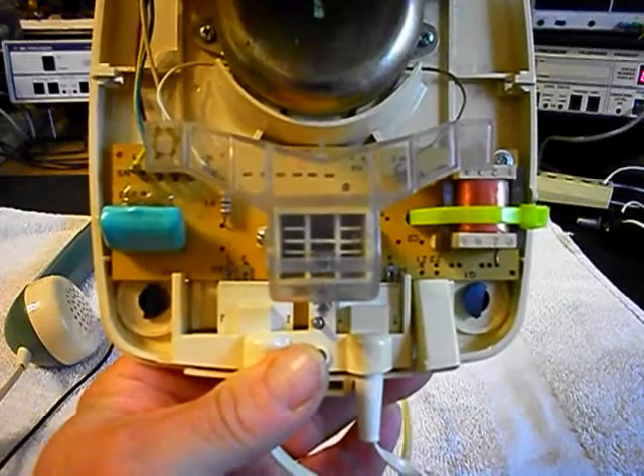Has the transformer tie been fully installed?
Yes.